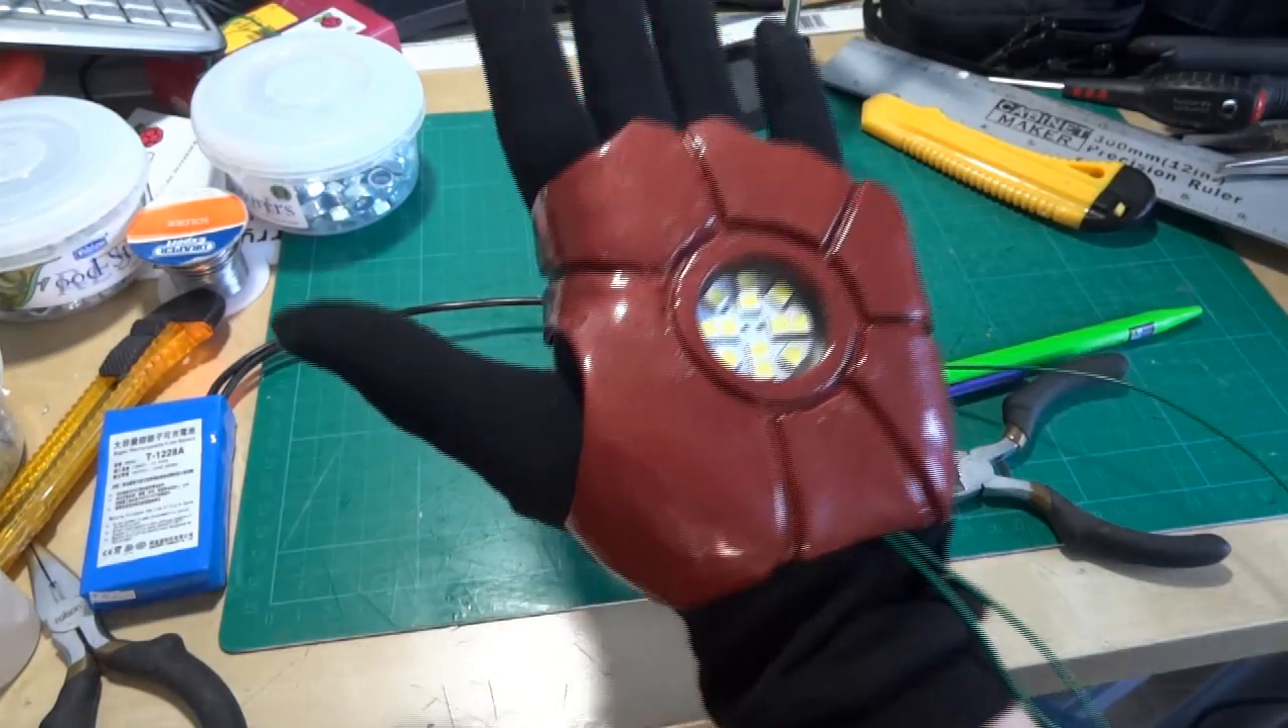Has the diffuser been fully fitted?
No.